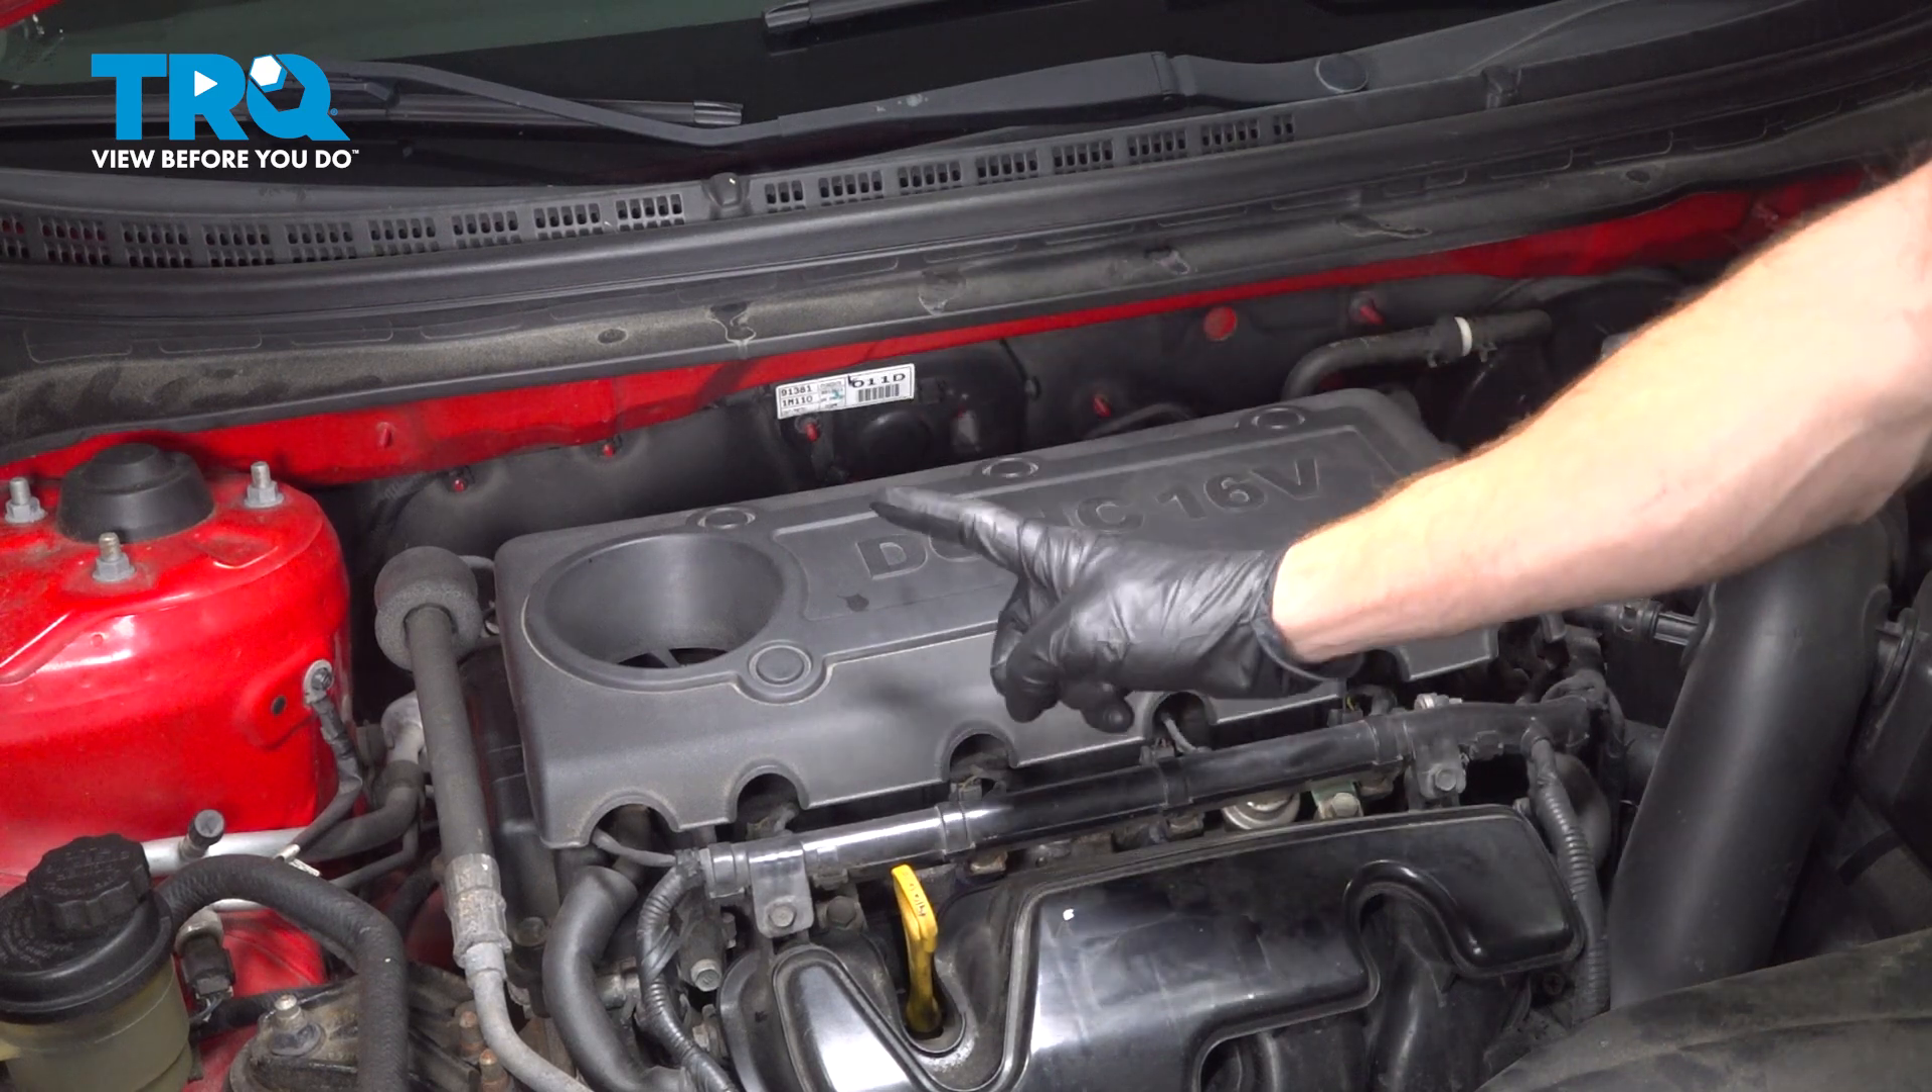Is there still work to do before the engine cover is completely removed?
Yes.